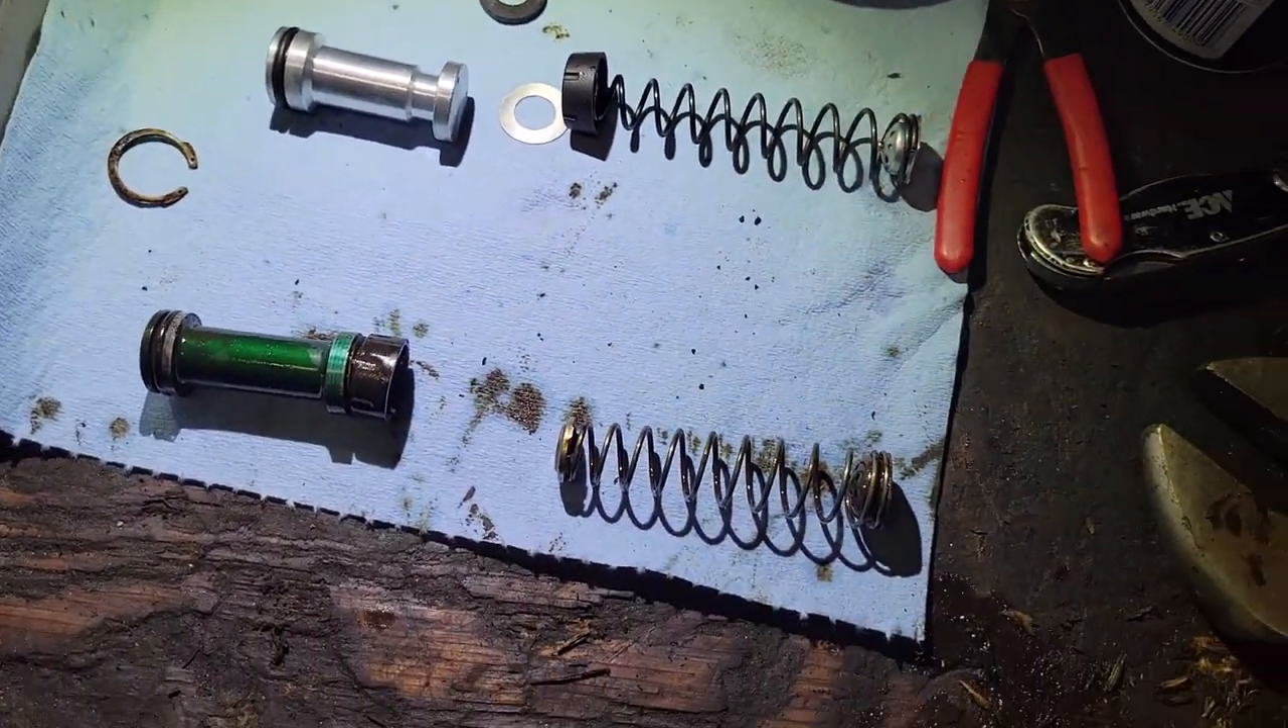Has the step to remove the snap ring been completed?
Yes.